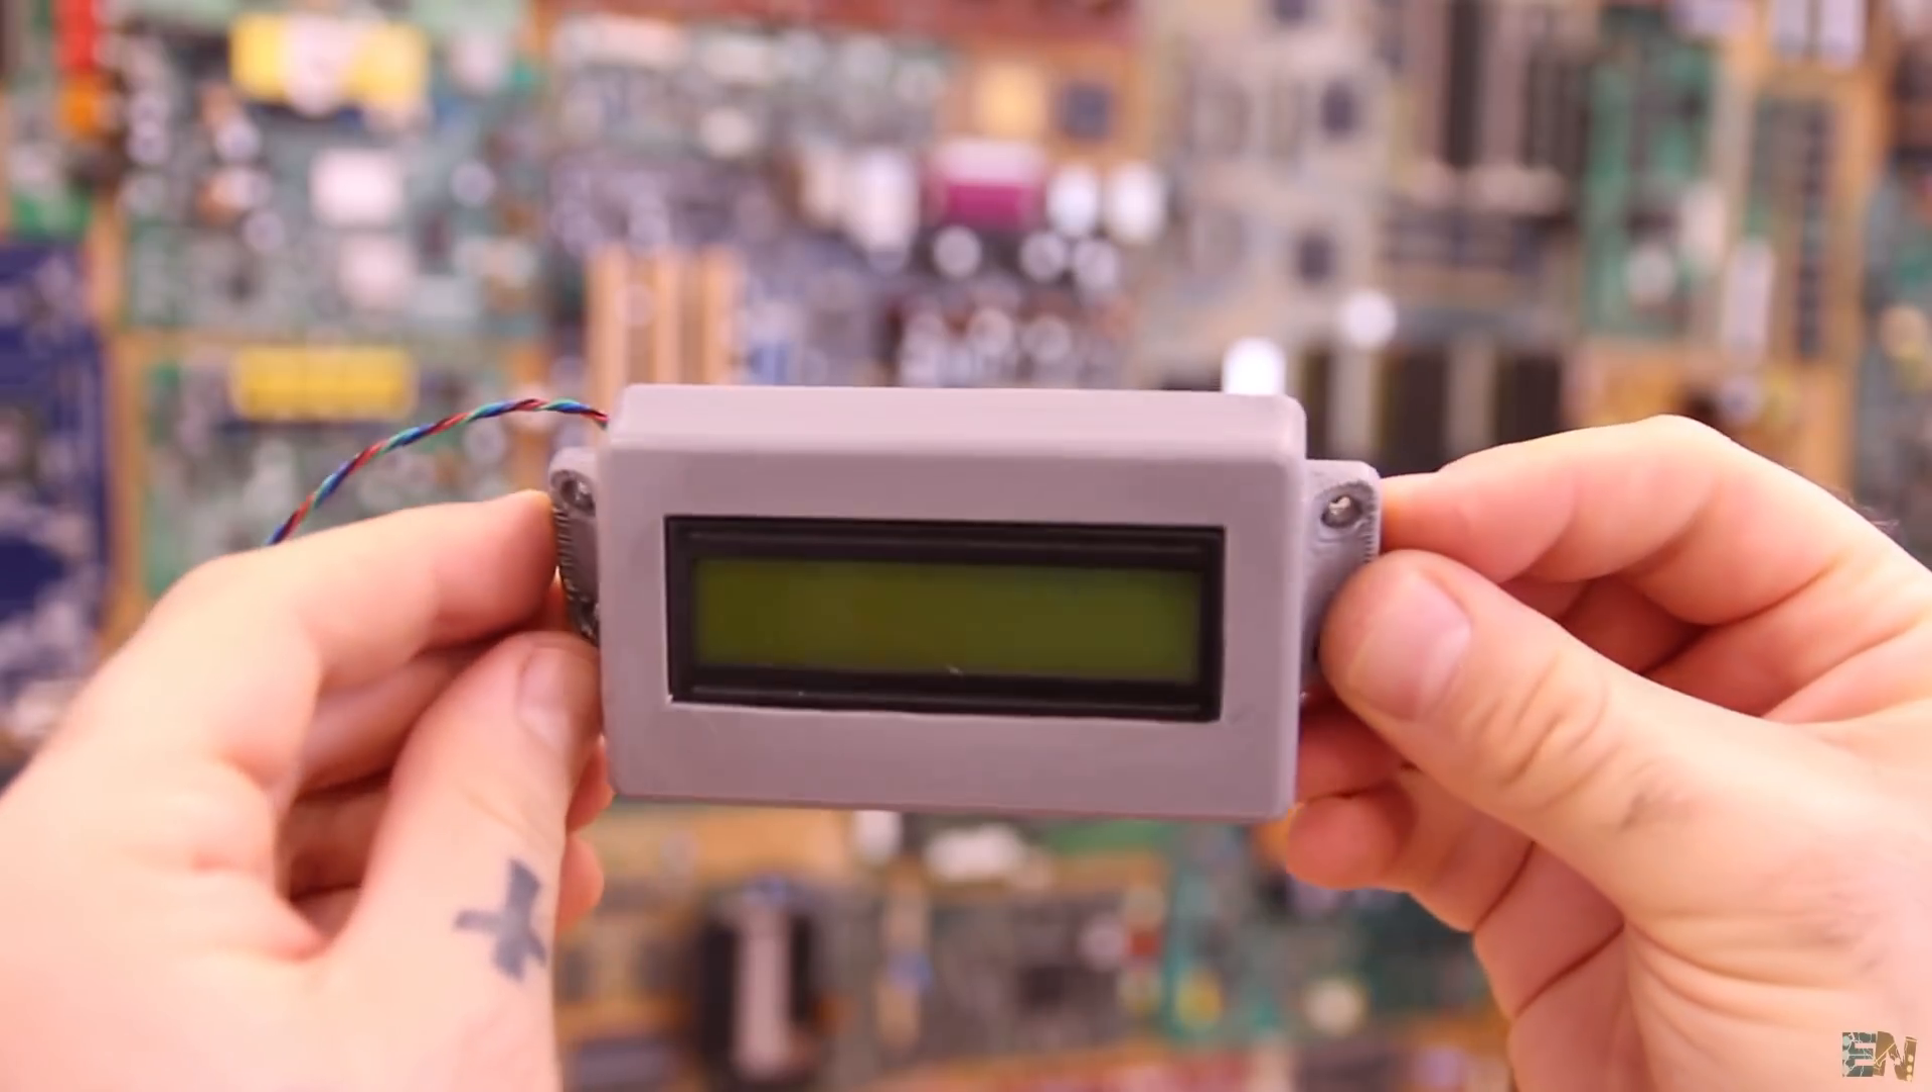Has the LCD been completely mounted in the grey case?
Yes.